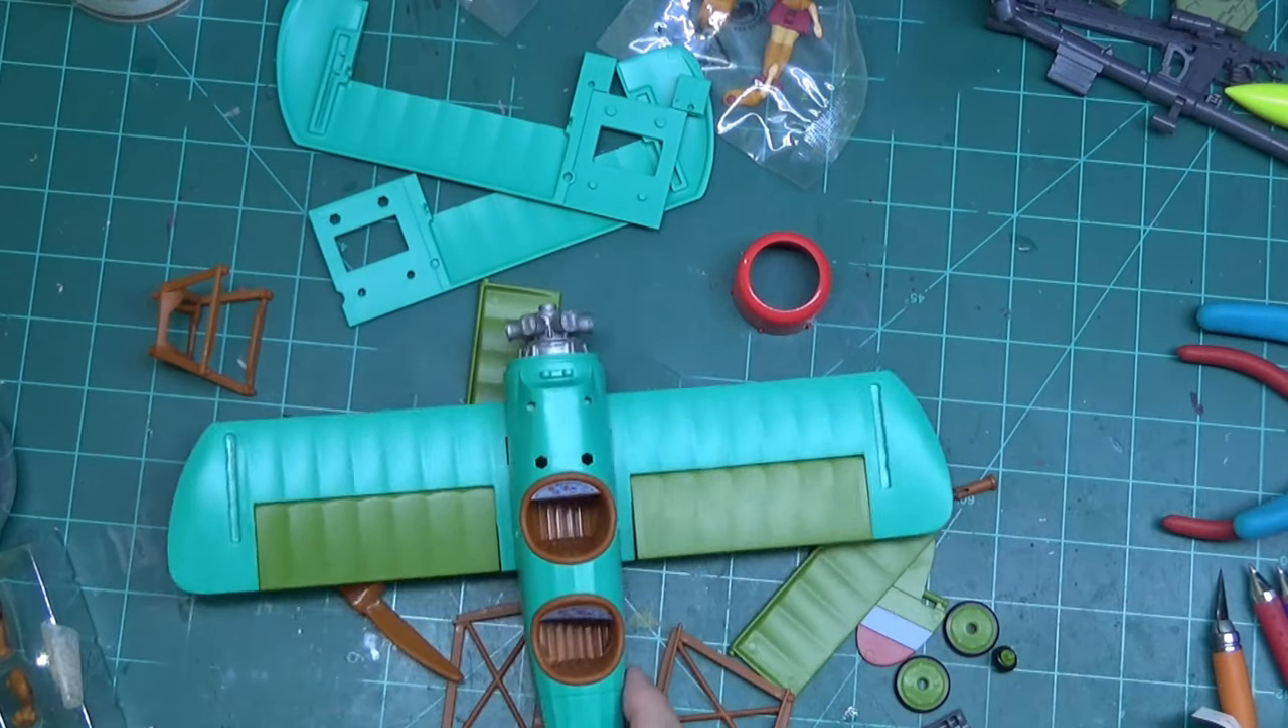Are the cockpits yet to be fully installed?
No.